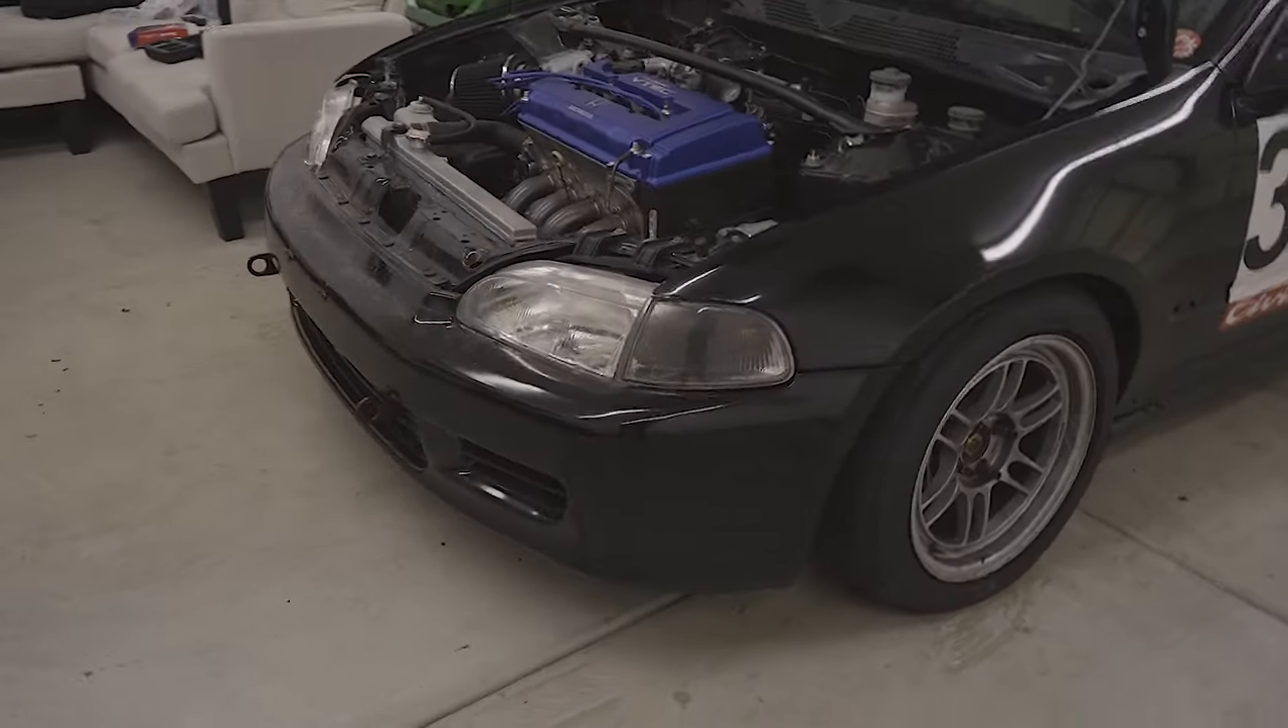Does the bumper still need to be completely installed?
No.